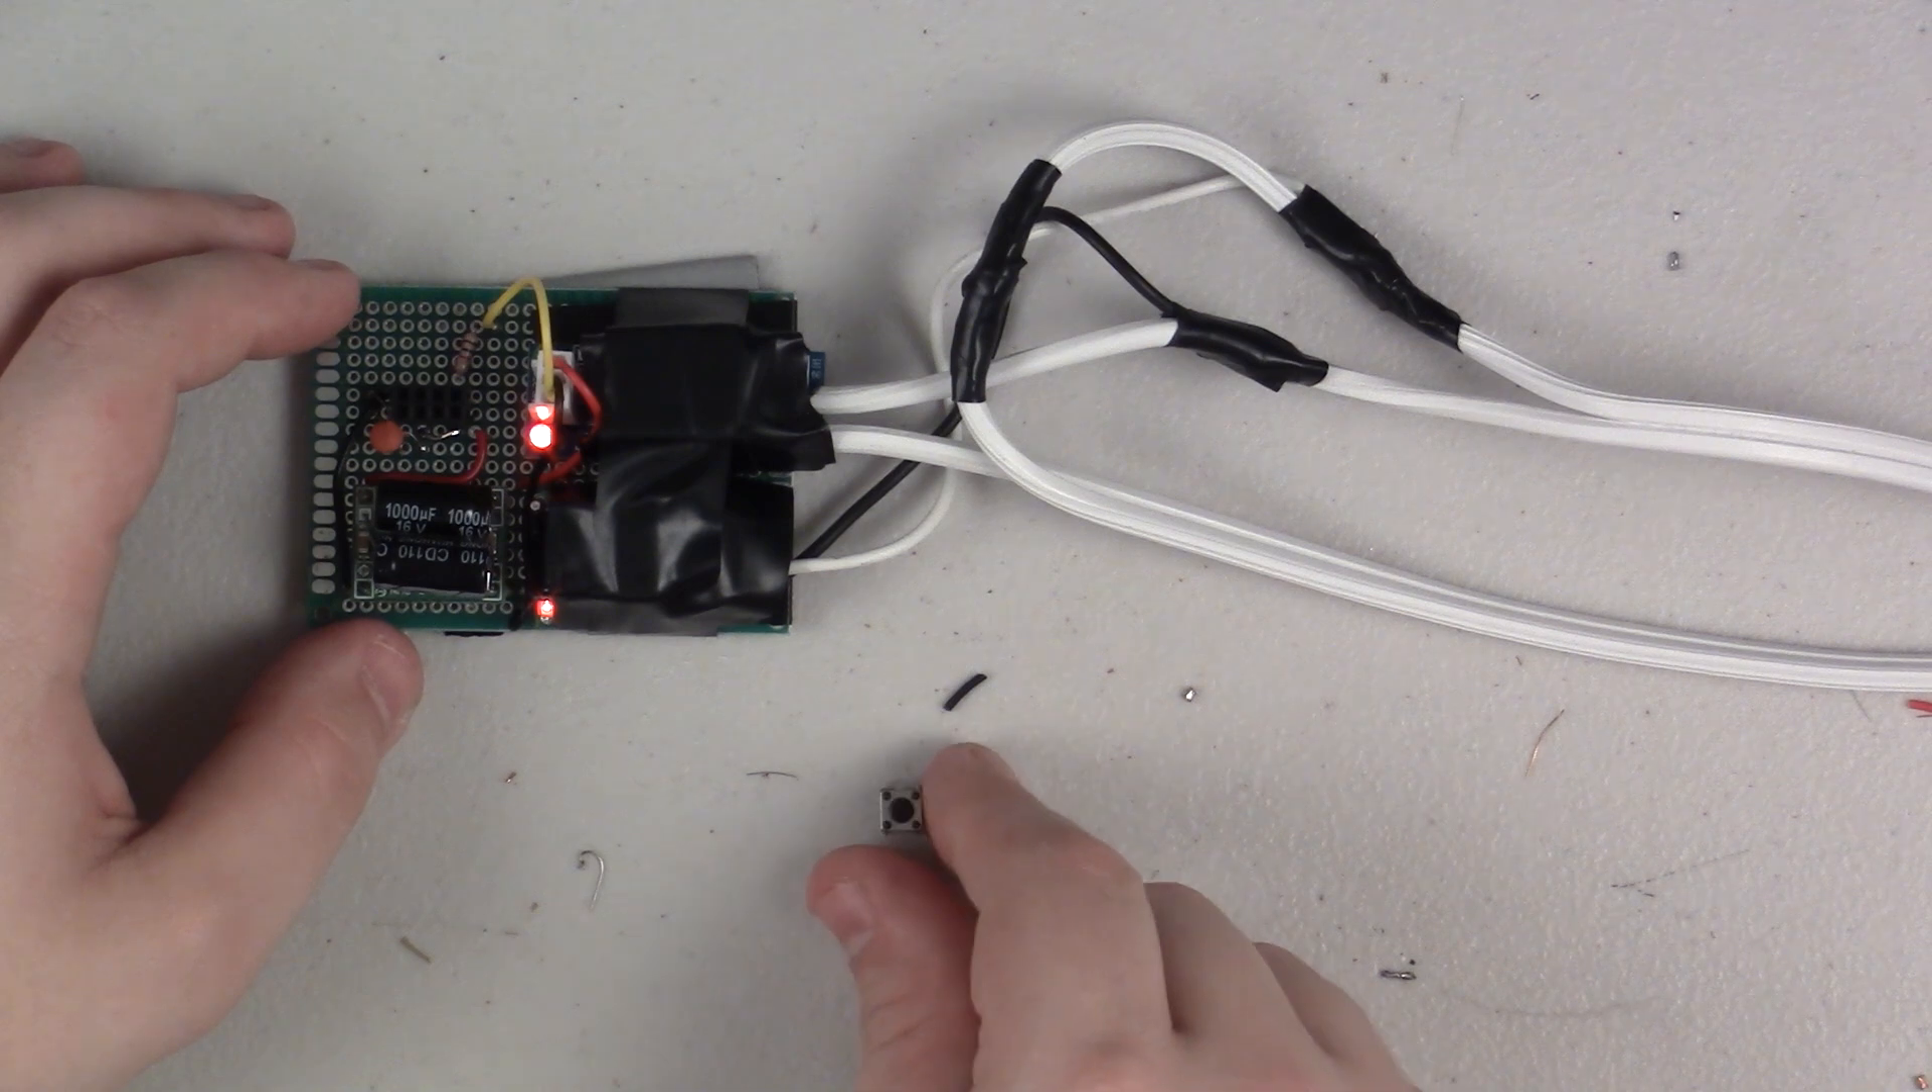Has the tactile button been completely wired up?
No.